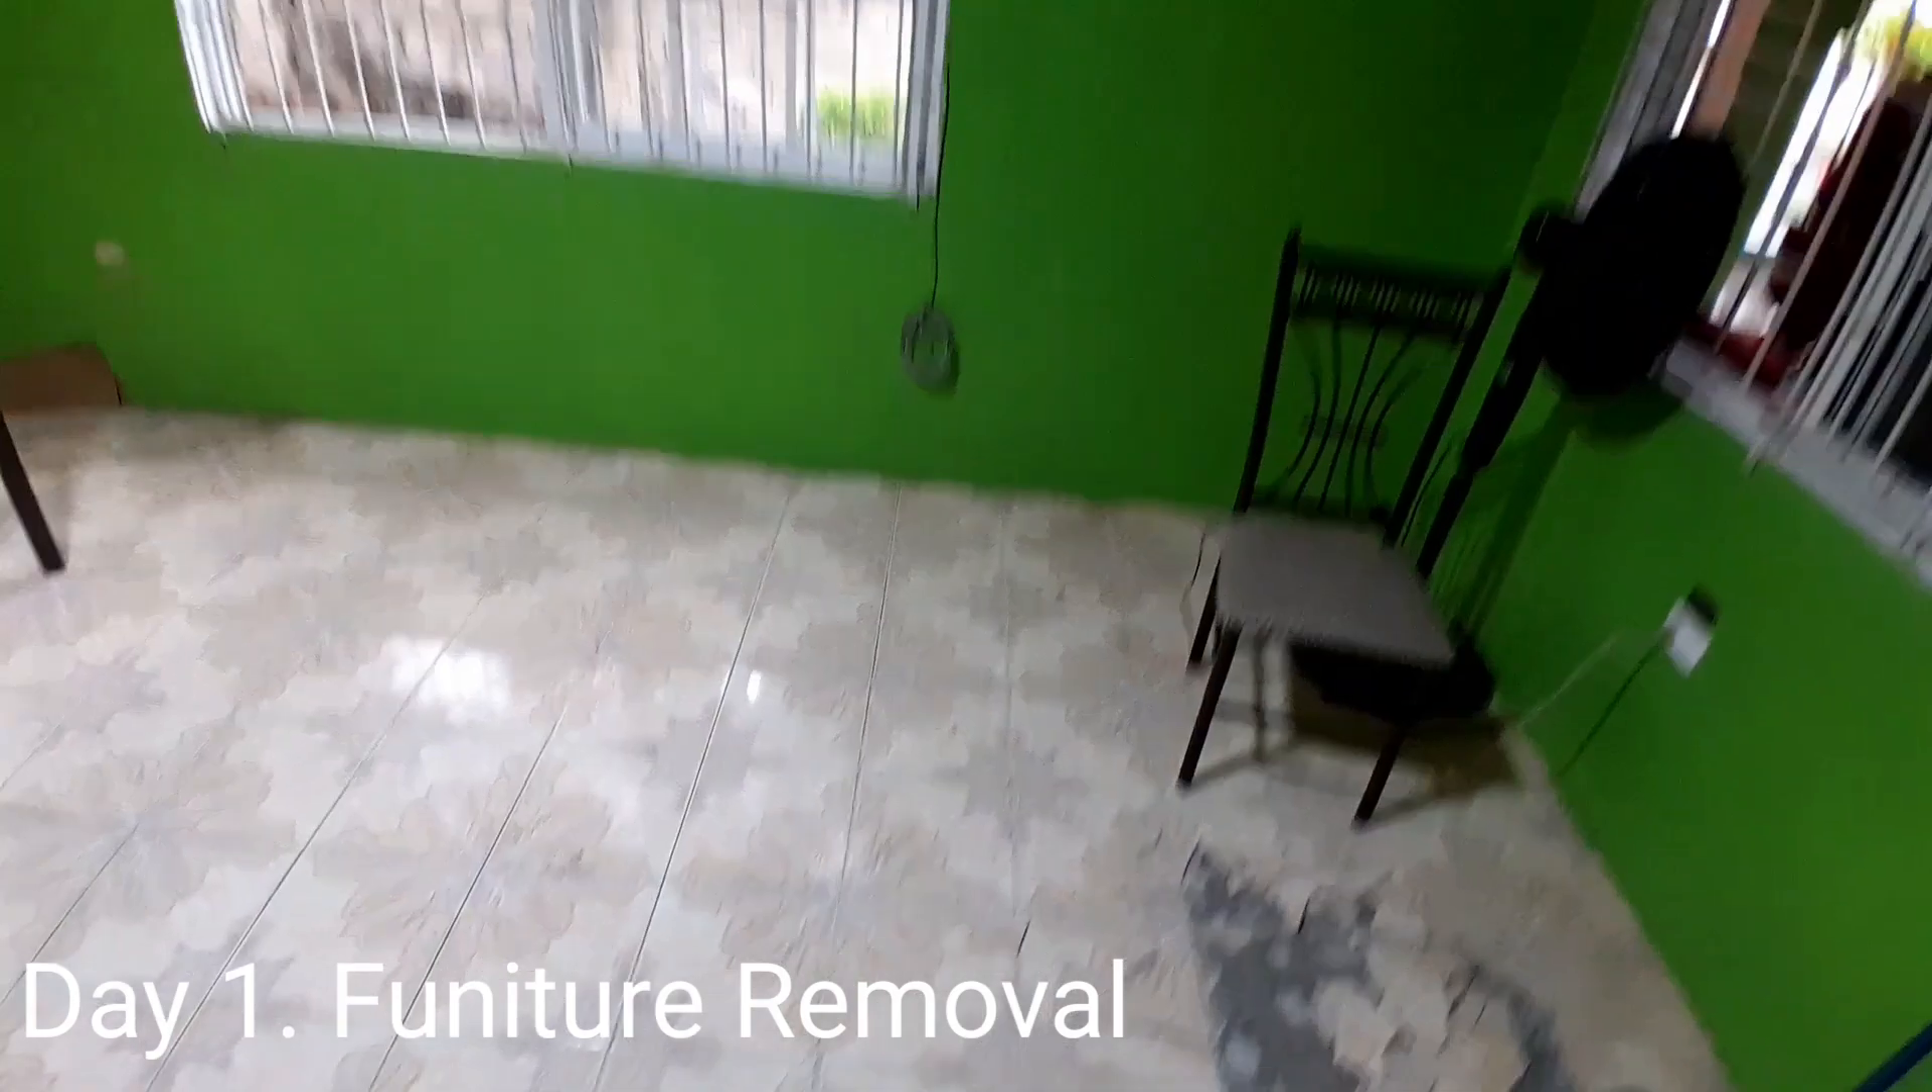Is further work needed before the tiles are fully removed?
Yes.